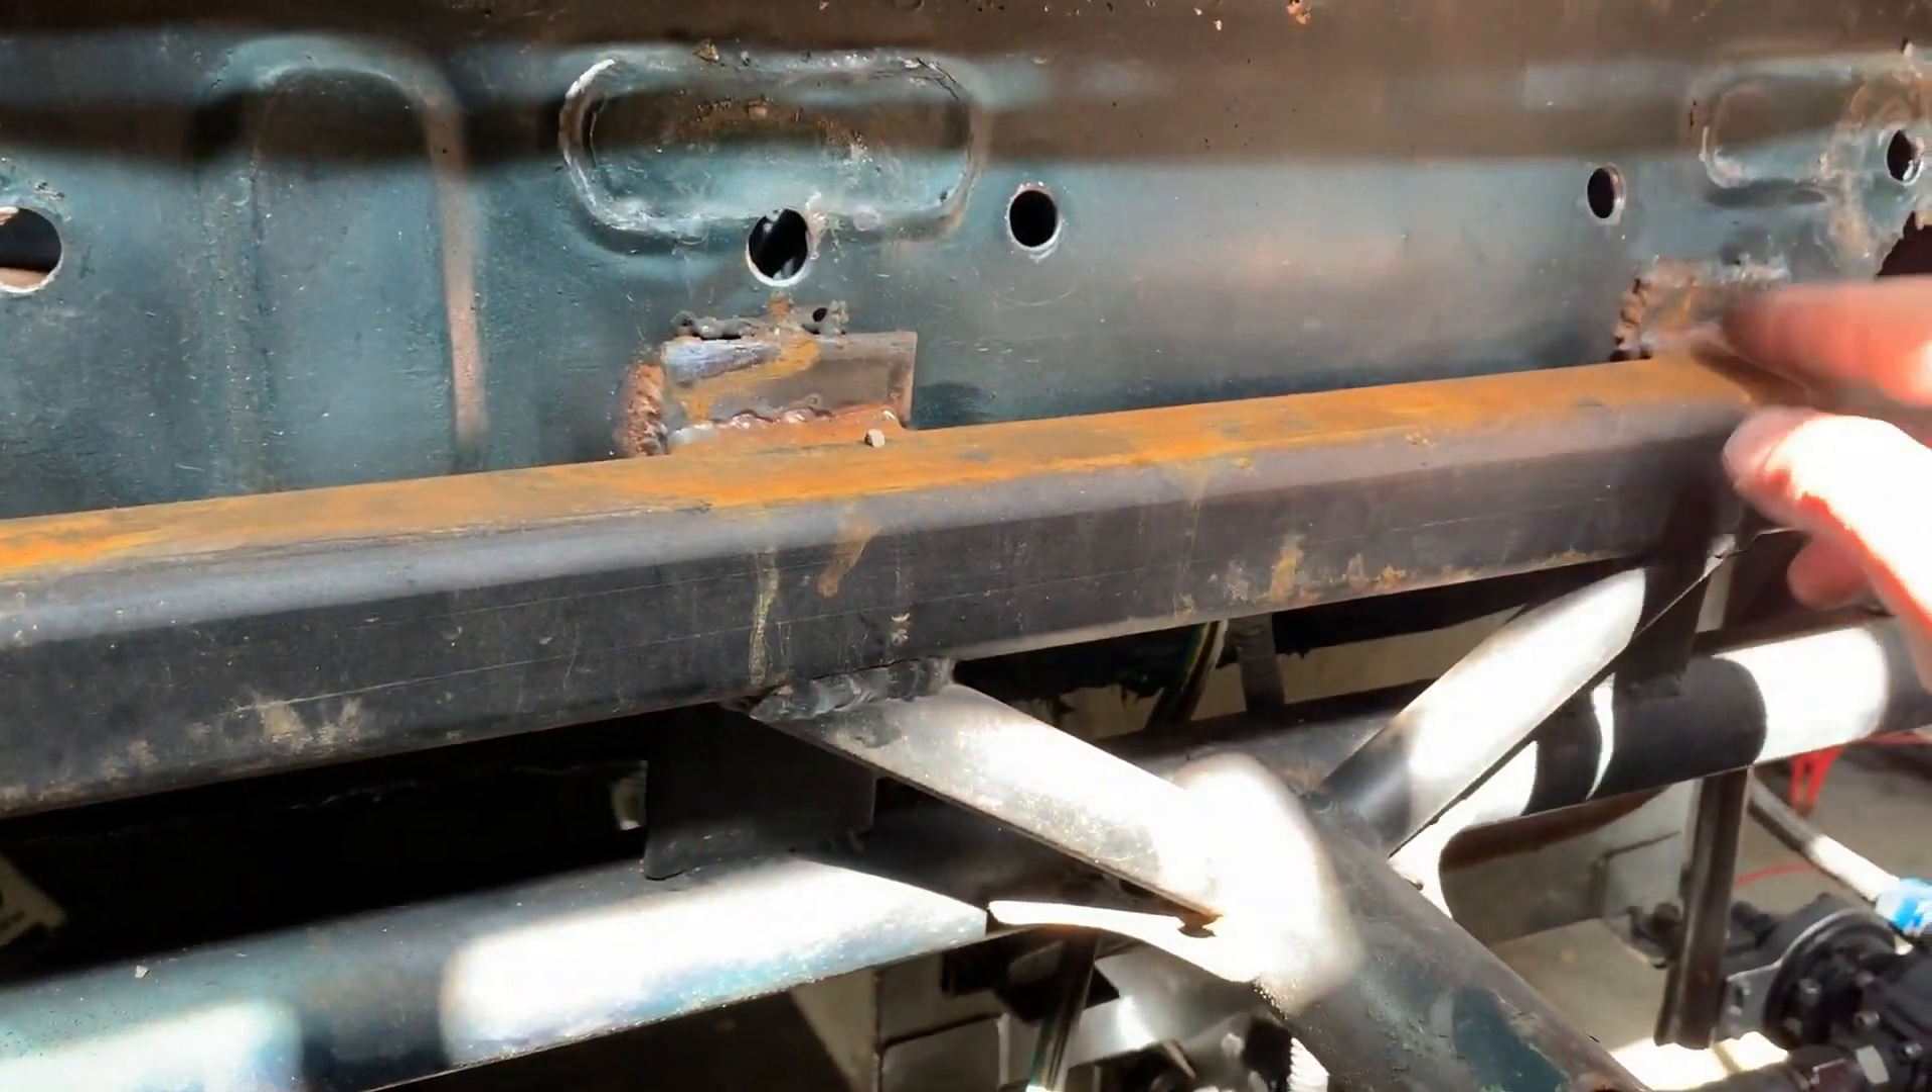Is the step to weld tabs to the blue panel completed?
Yes.